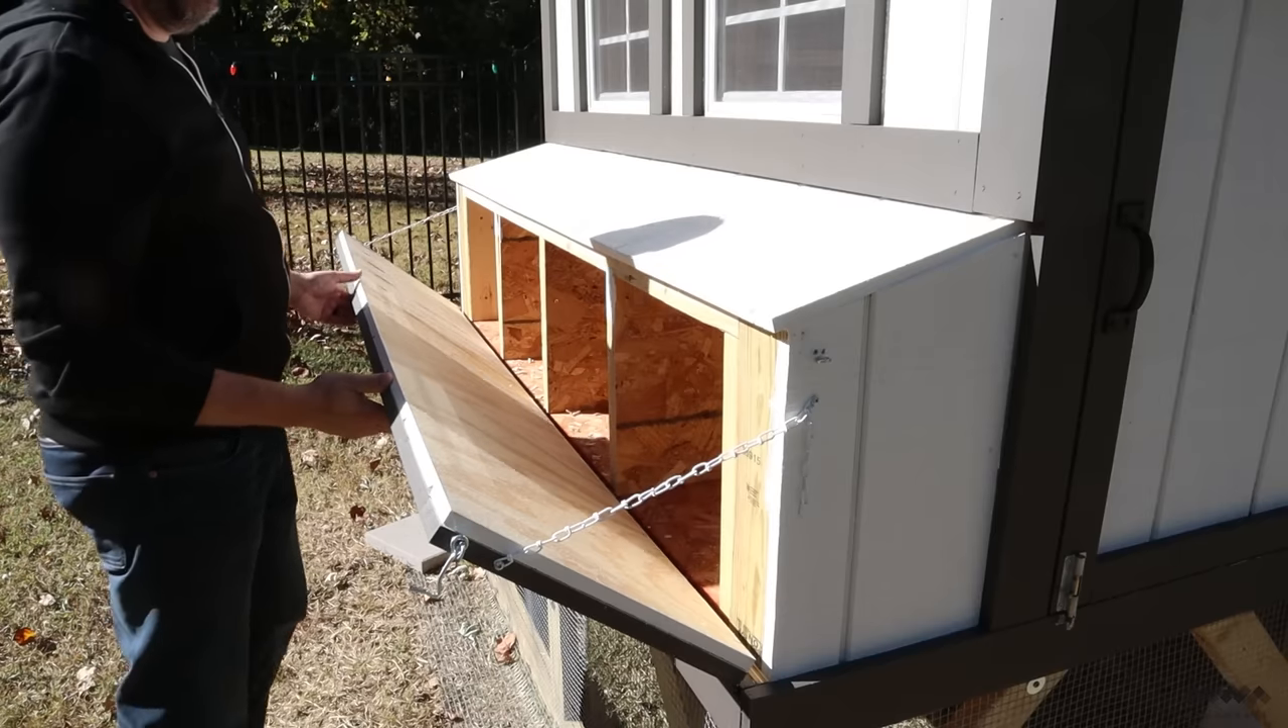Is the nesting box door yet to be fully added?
No.